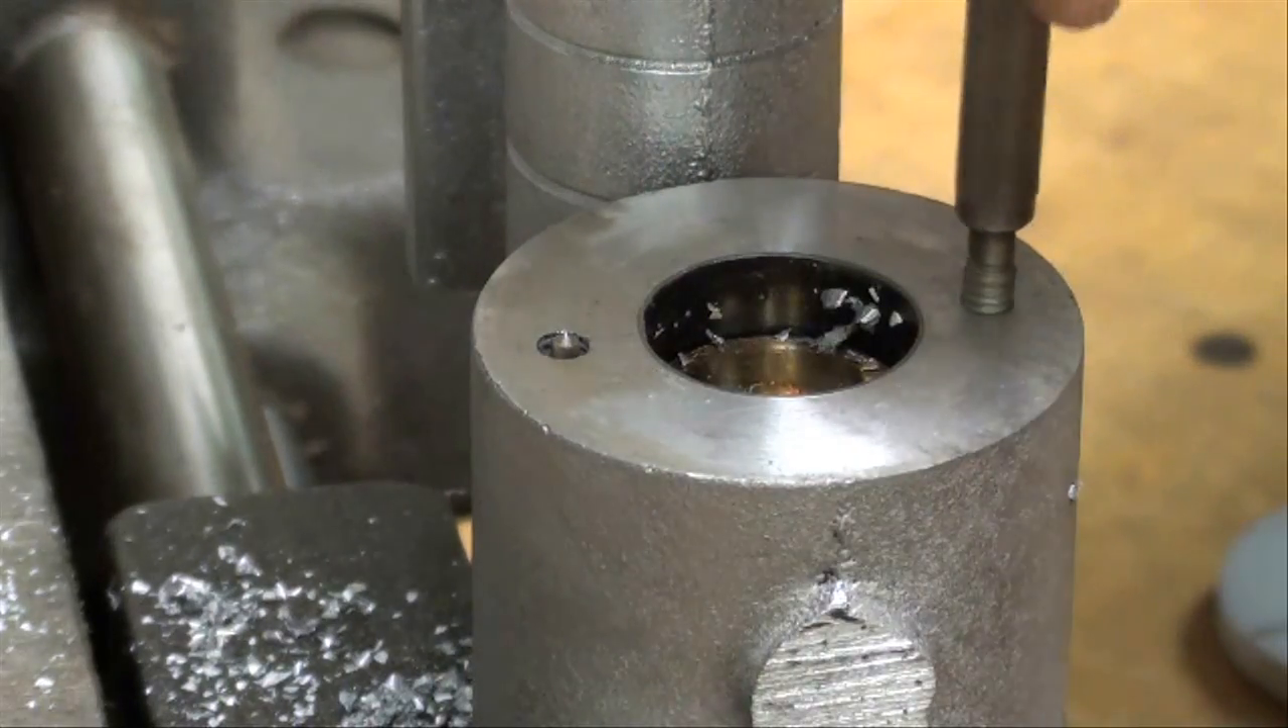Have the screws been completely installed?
No.